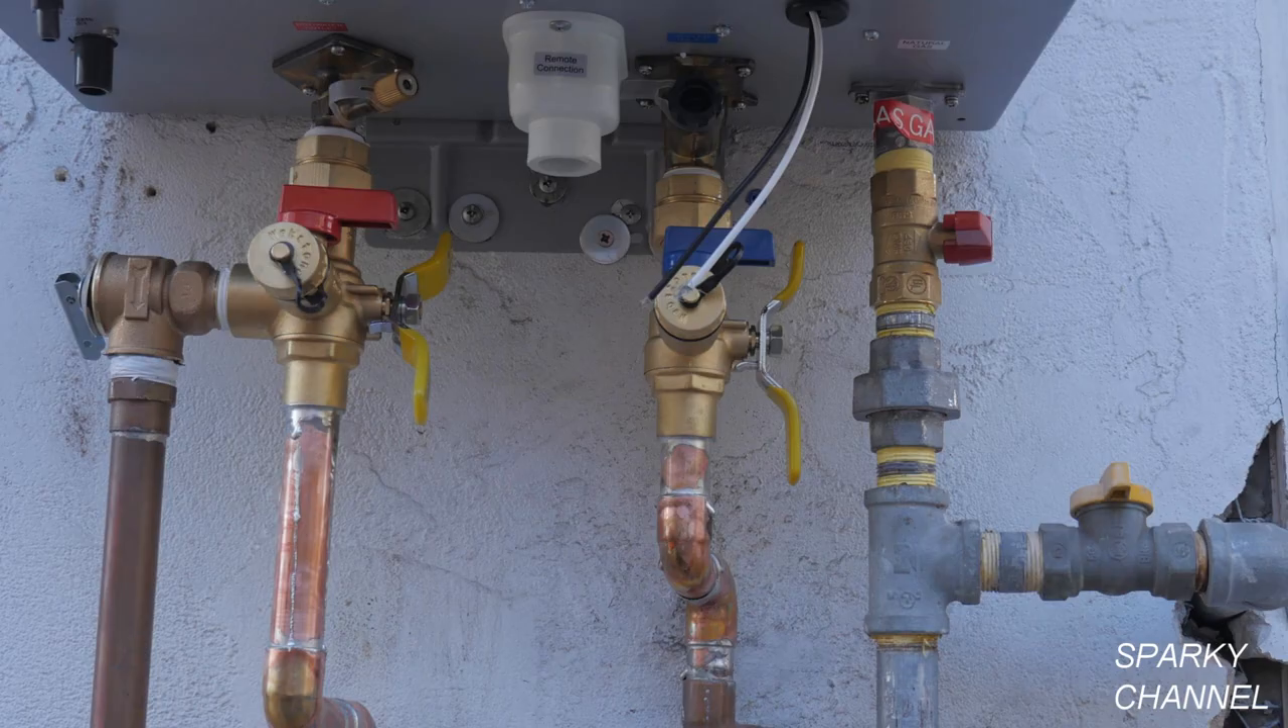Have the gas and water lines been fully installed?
Yes.